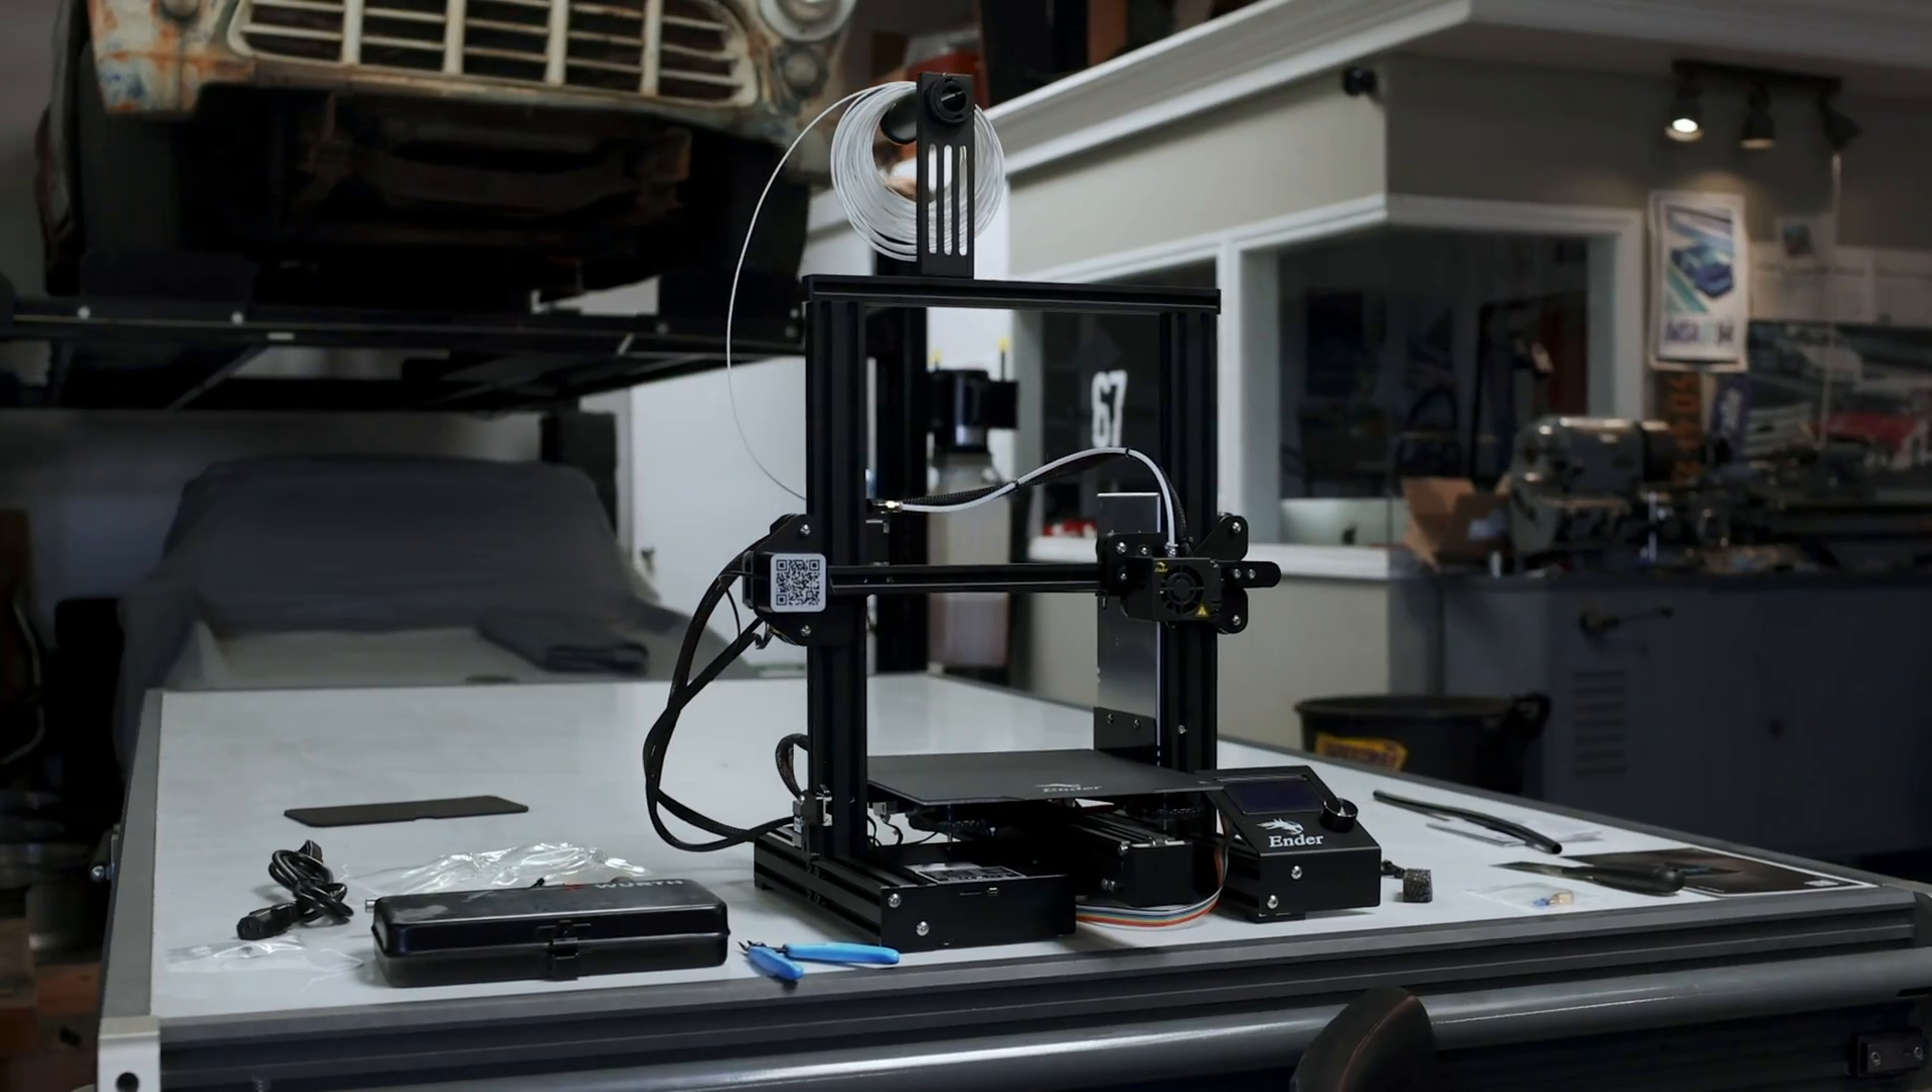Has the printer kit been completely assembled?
Yes.